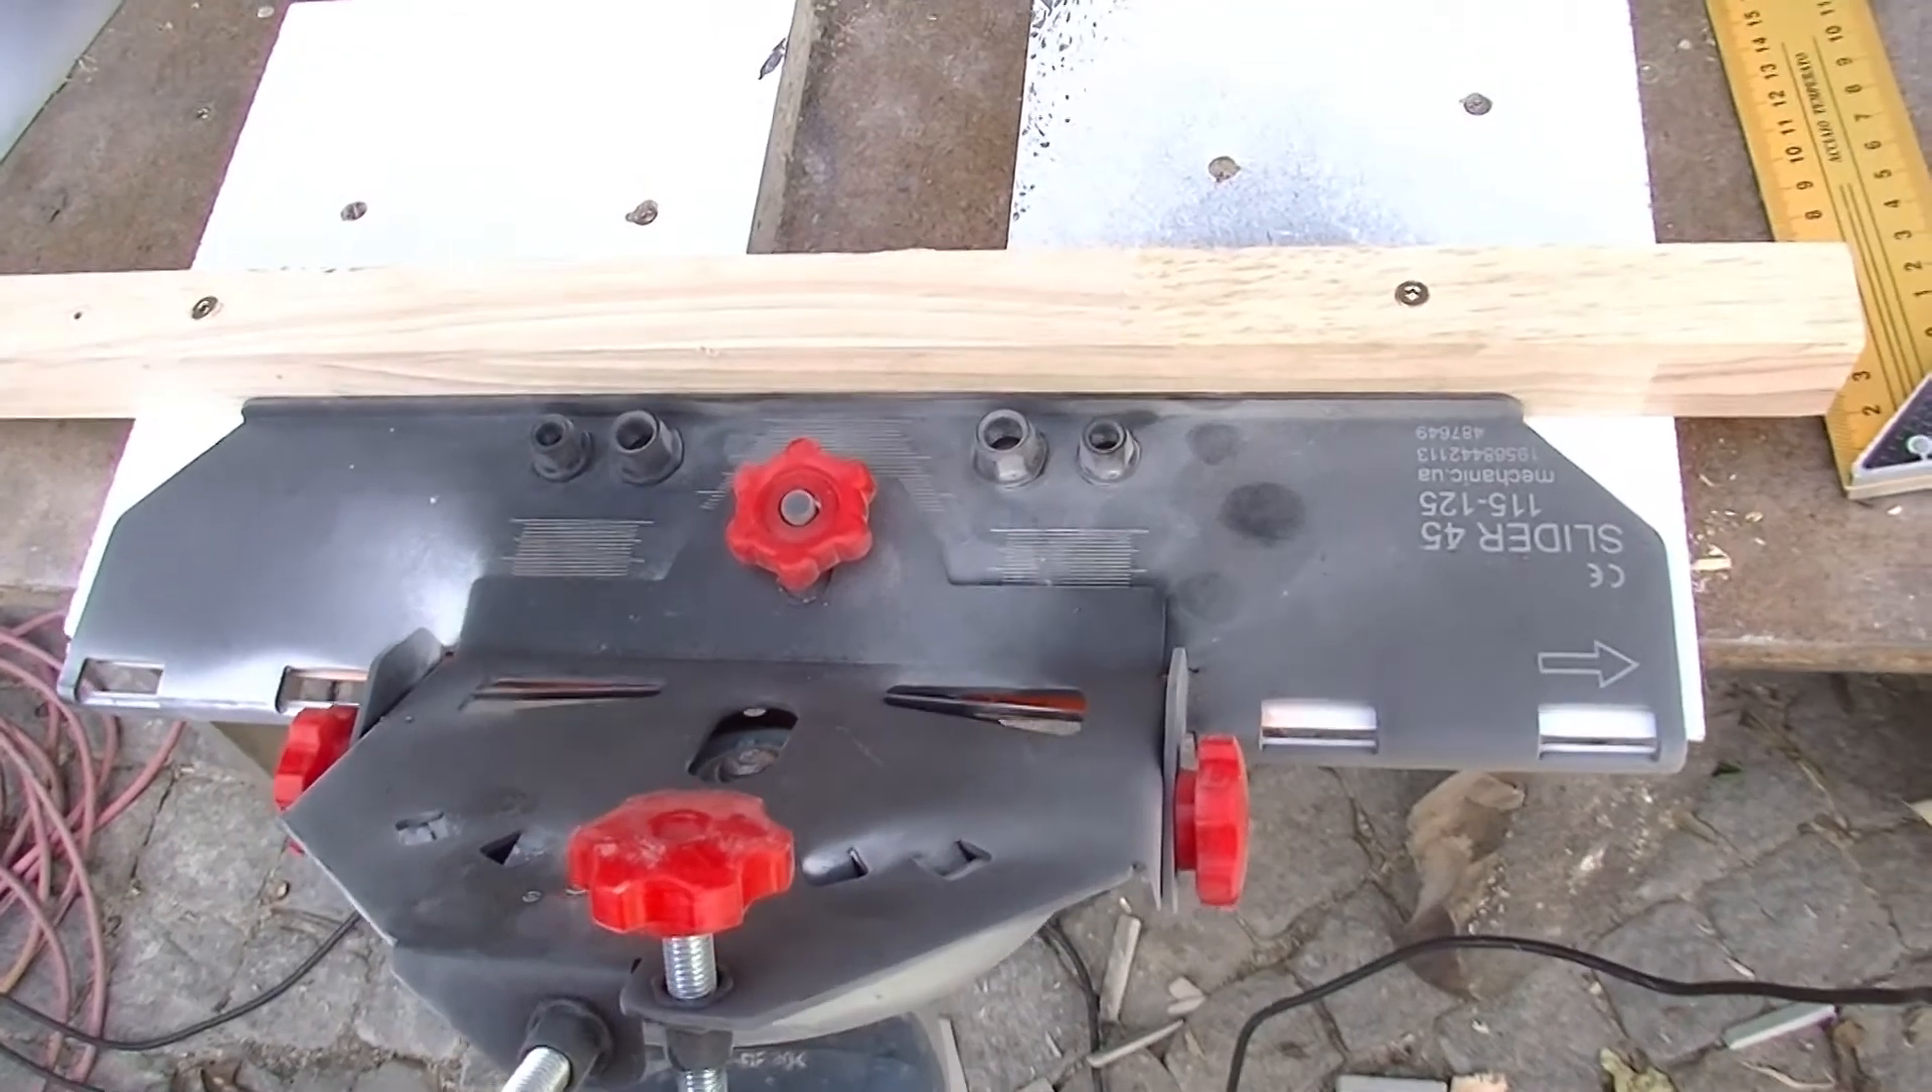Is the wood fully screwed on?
Yes.